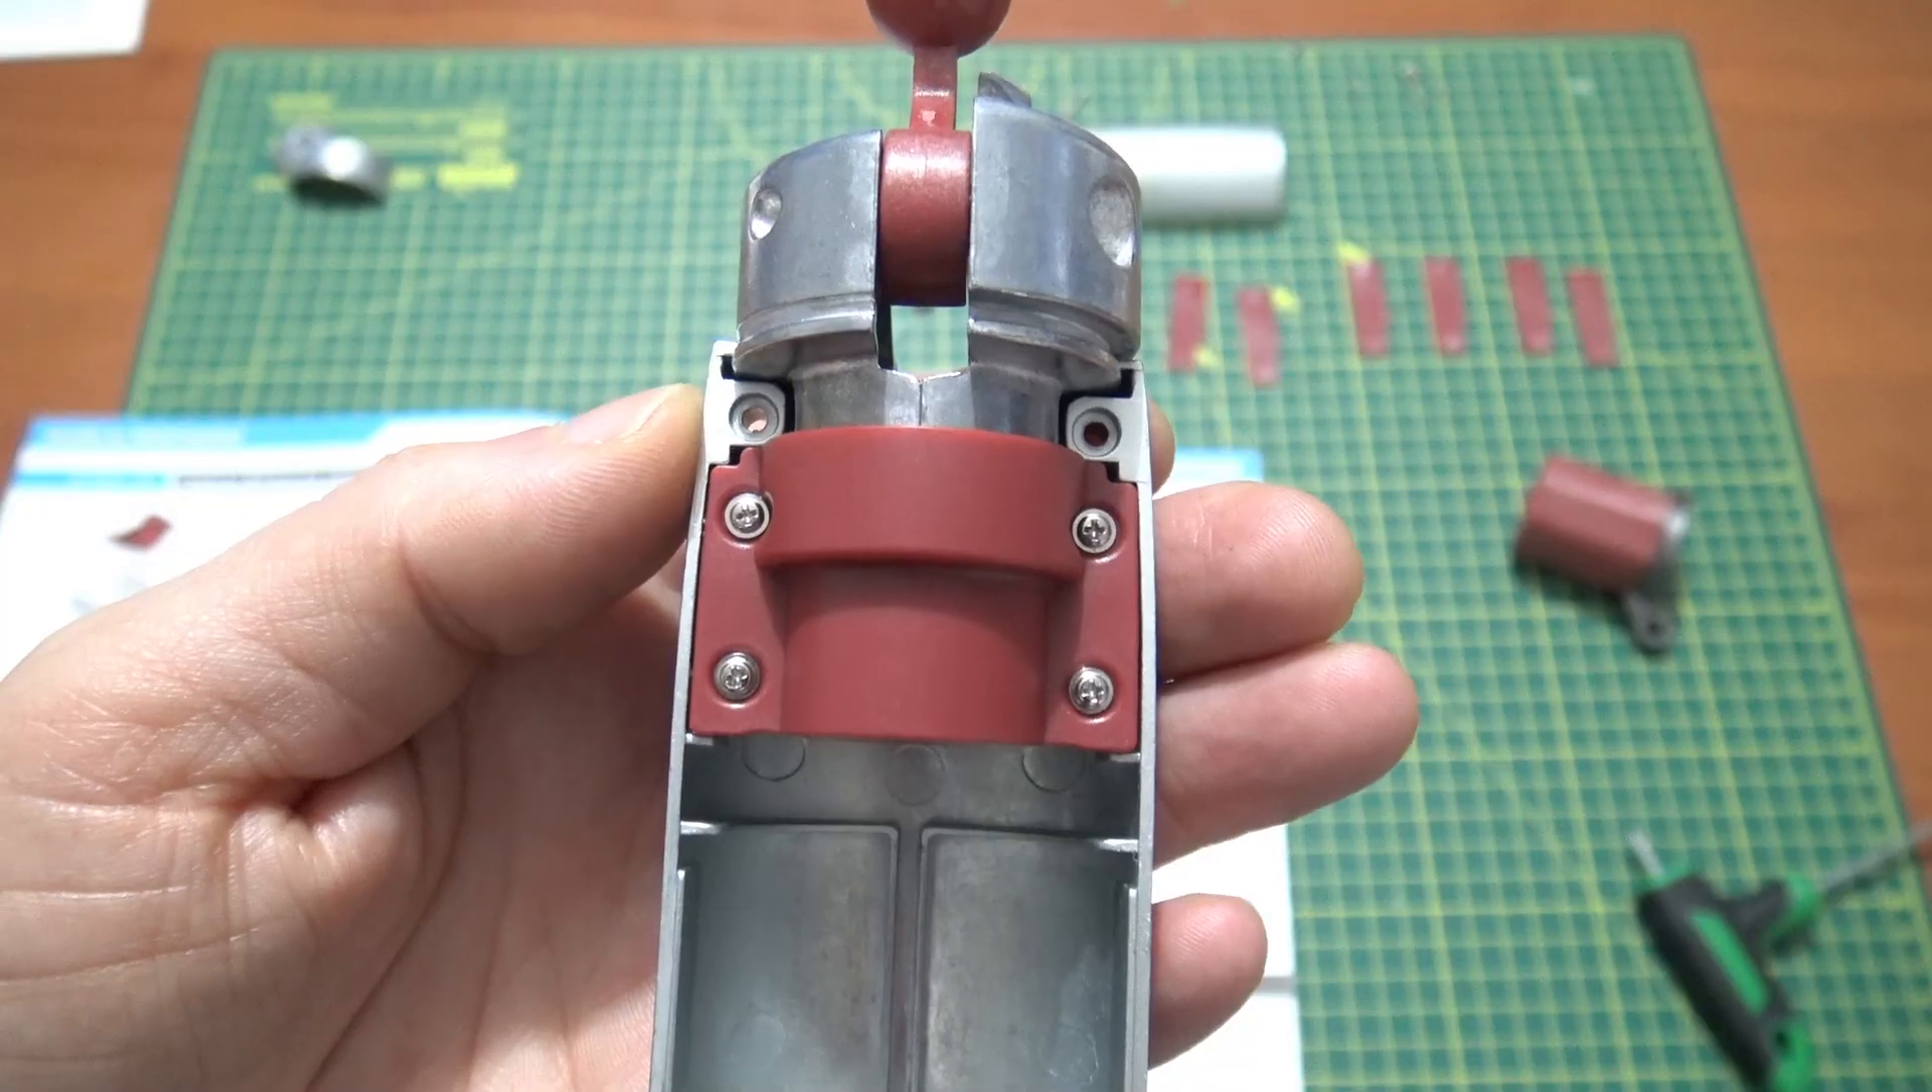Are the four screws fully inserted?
Yes.